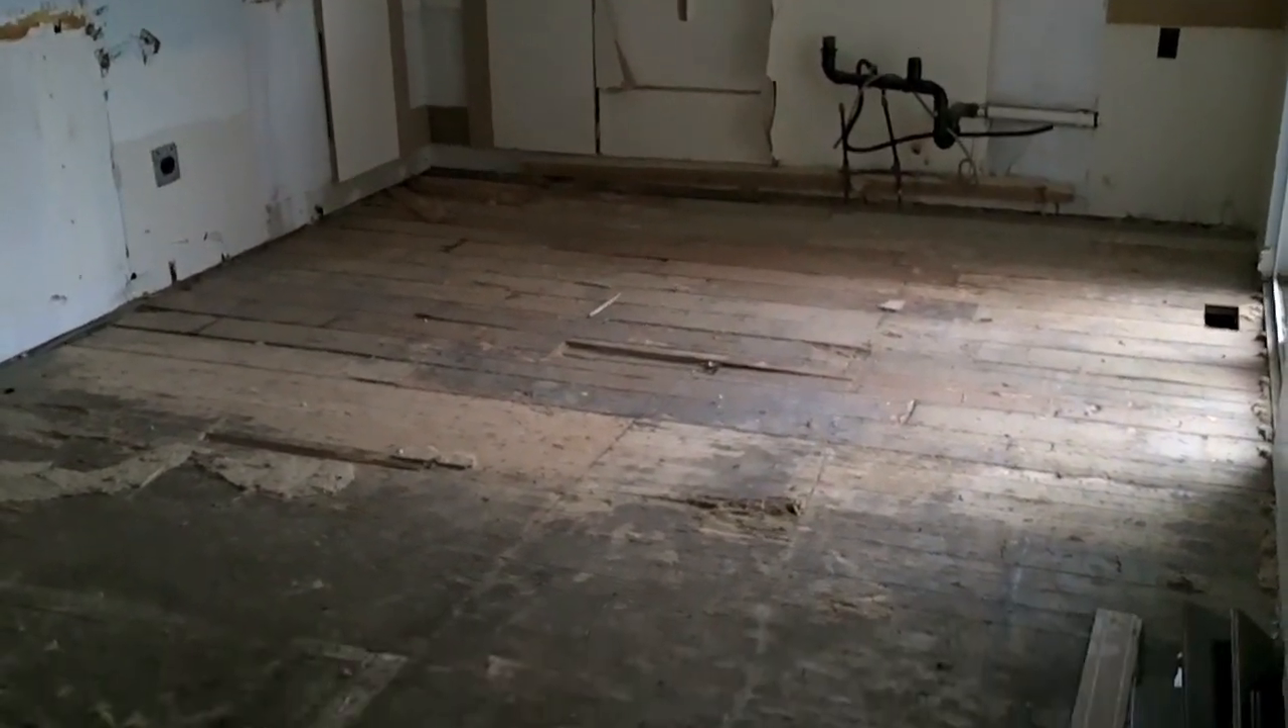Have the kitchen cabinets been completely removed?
Yes.